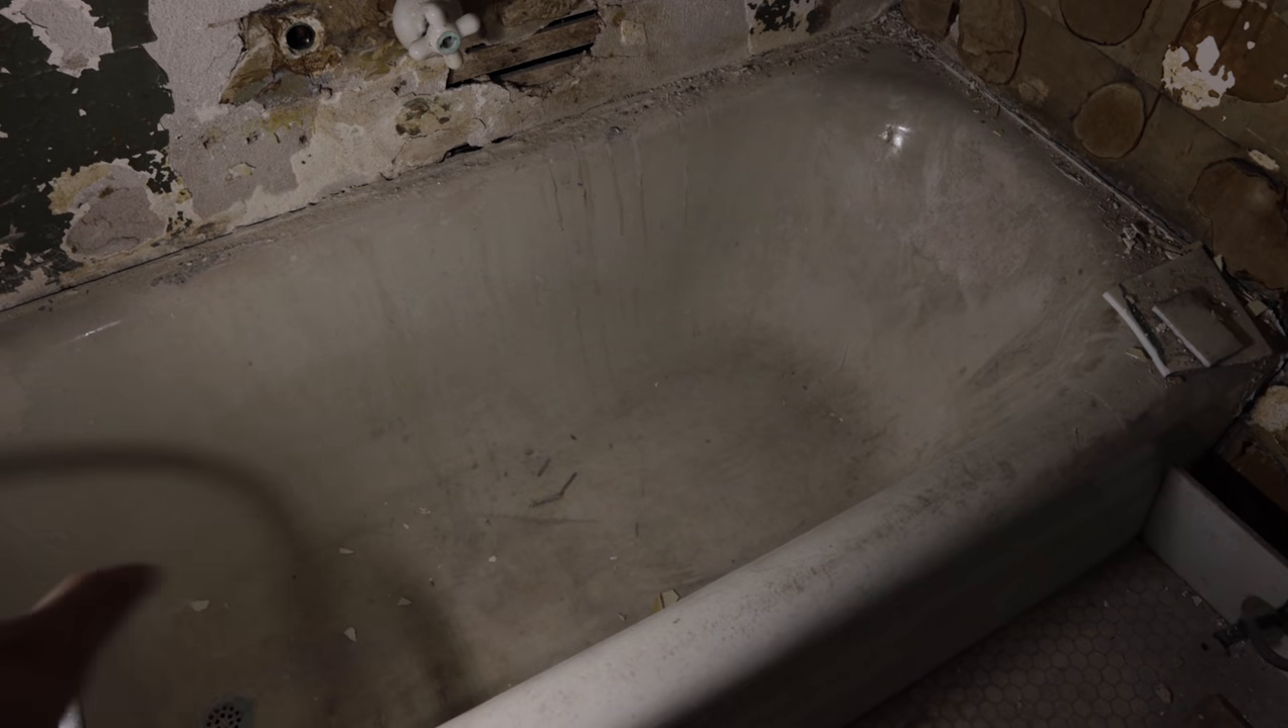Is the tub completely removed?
No.